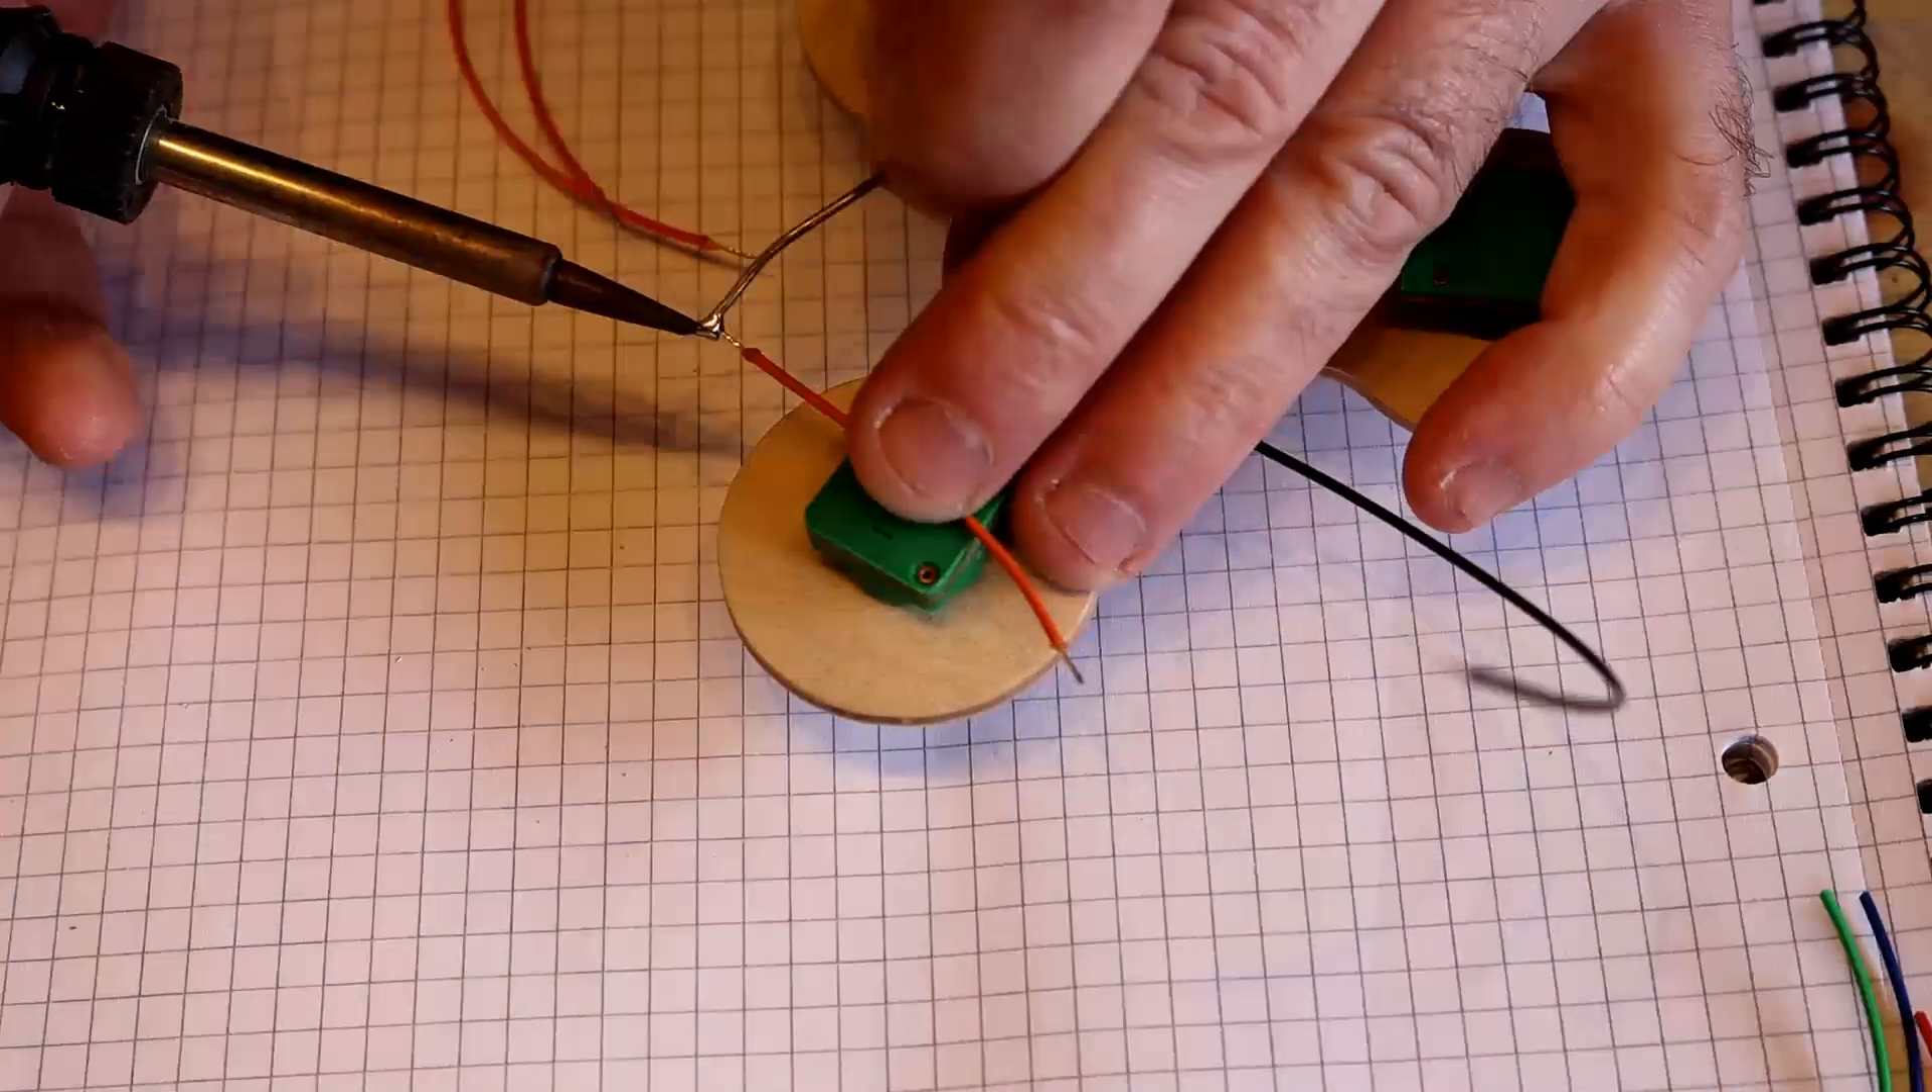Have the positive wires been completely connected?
No.